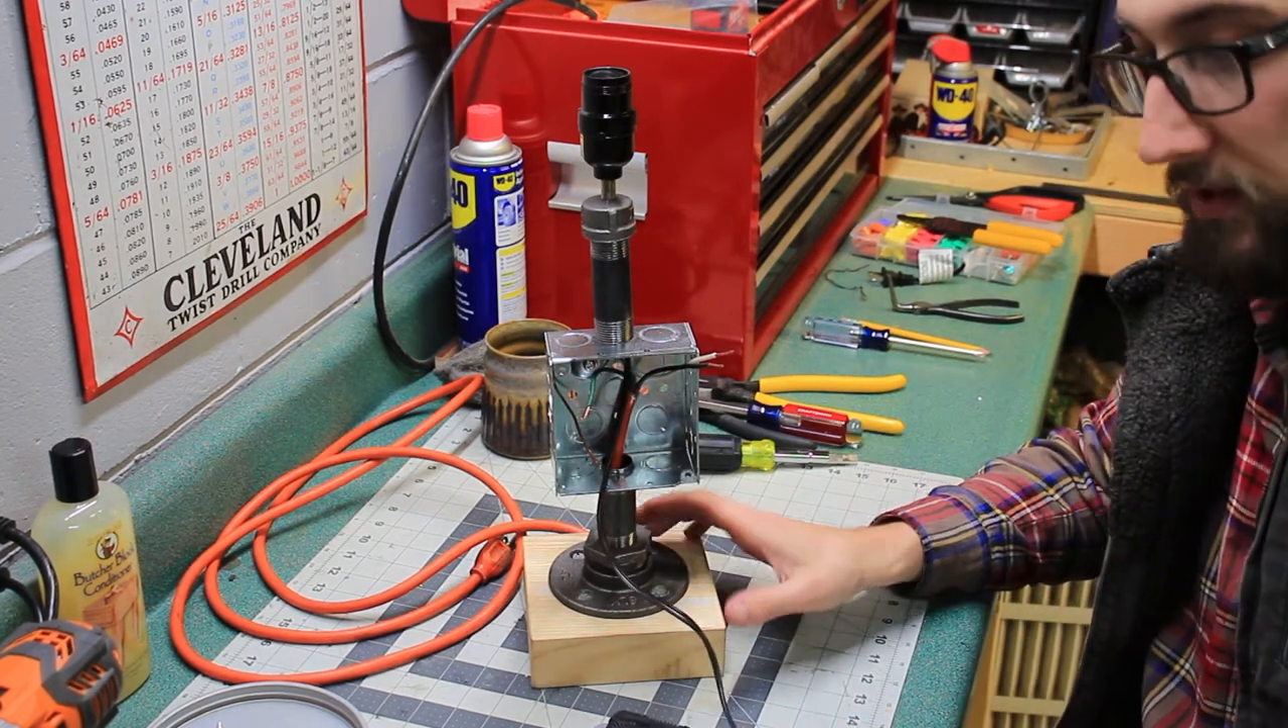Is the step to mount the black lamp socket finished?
Yes.